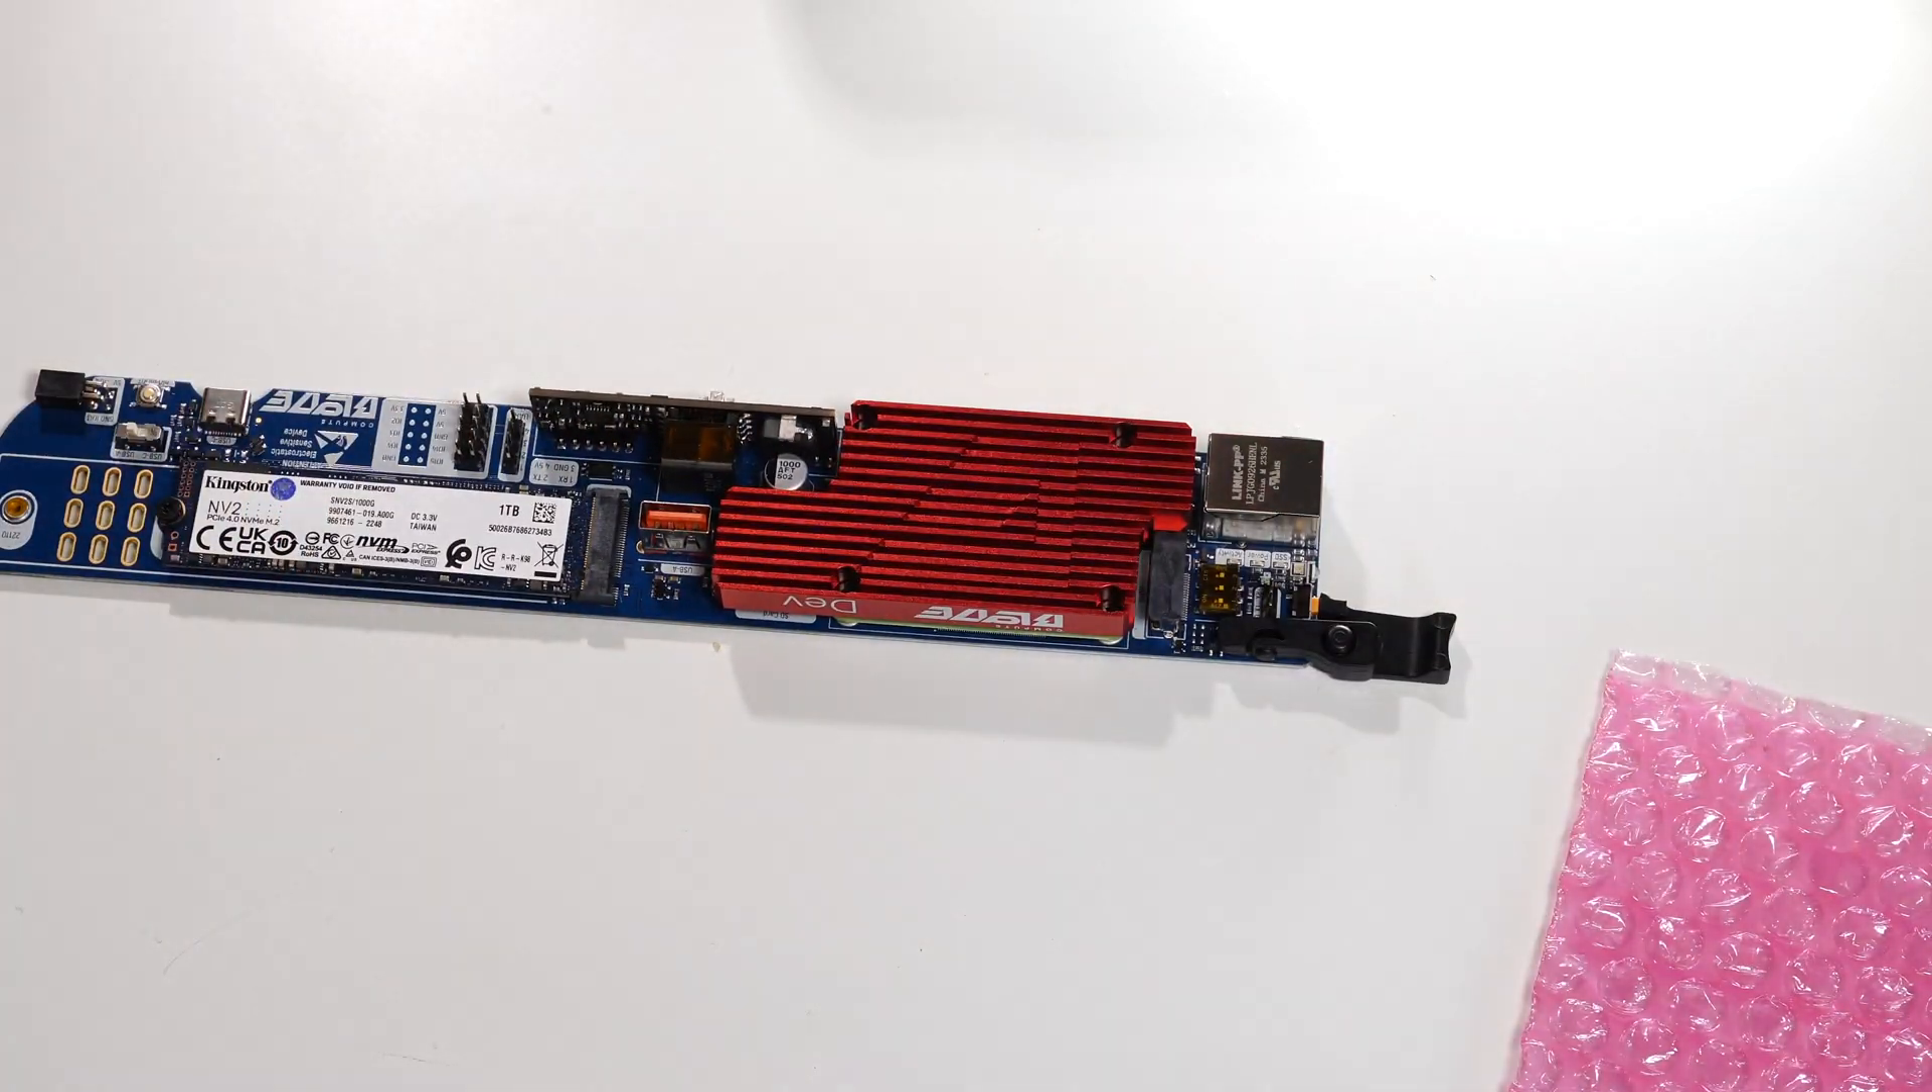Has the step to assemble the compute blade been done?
Yes.